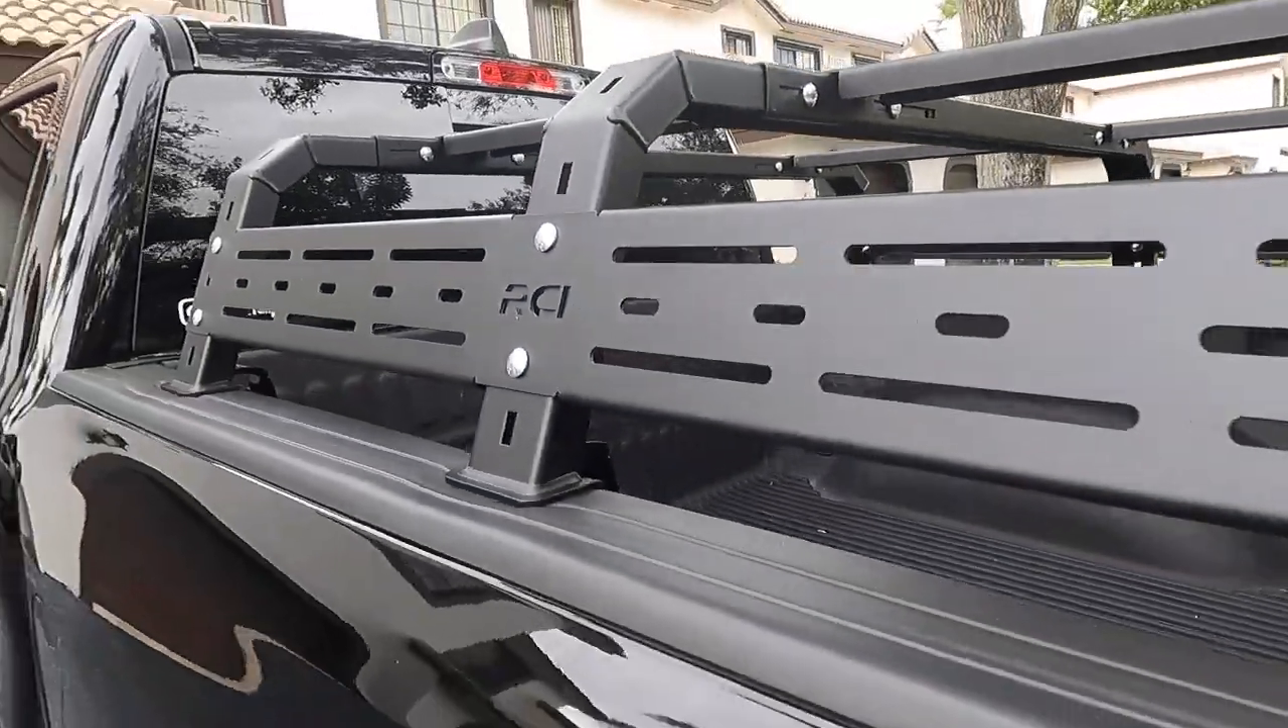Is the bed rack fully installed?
Yes.